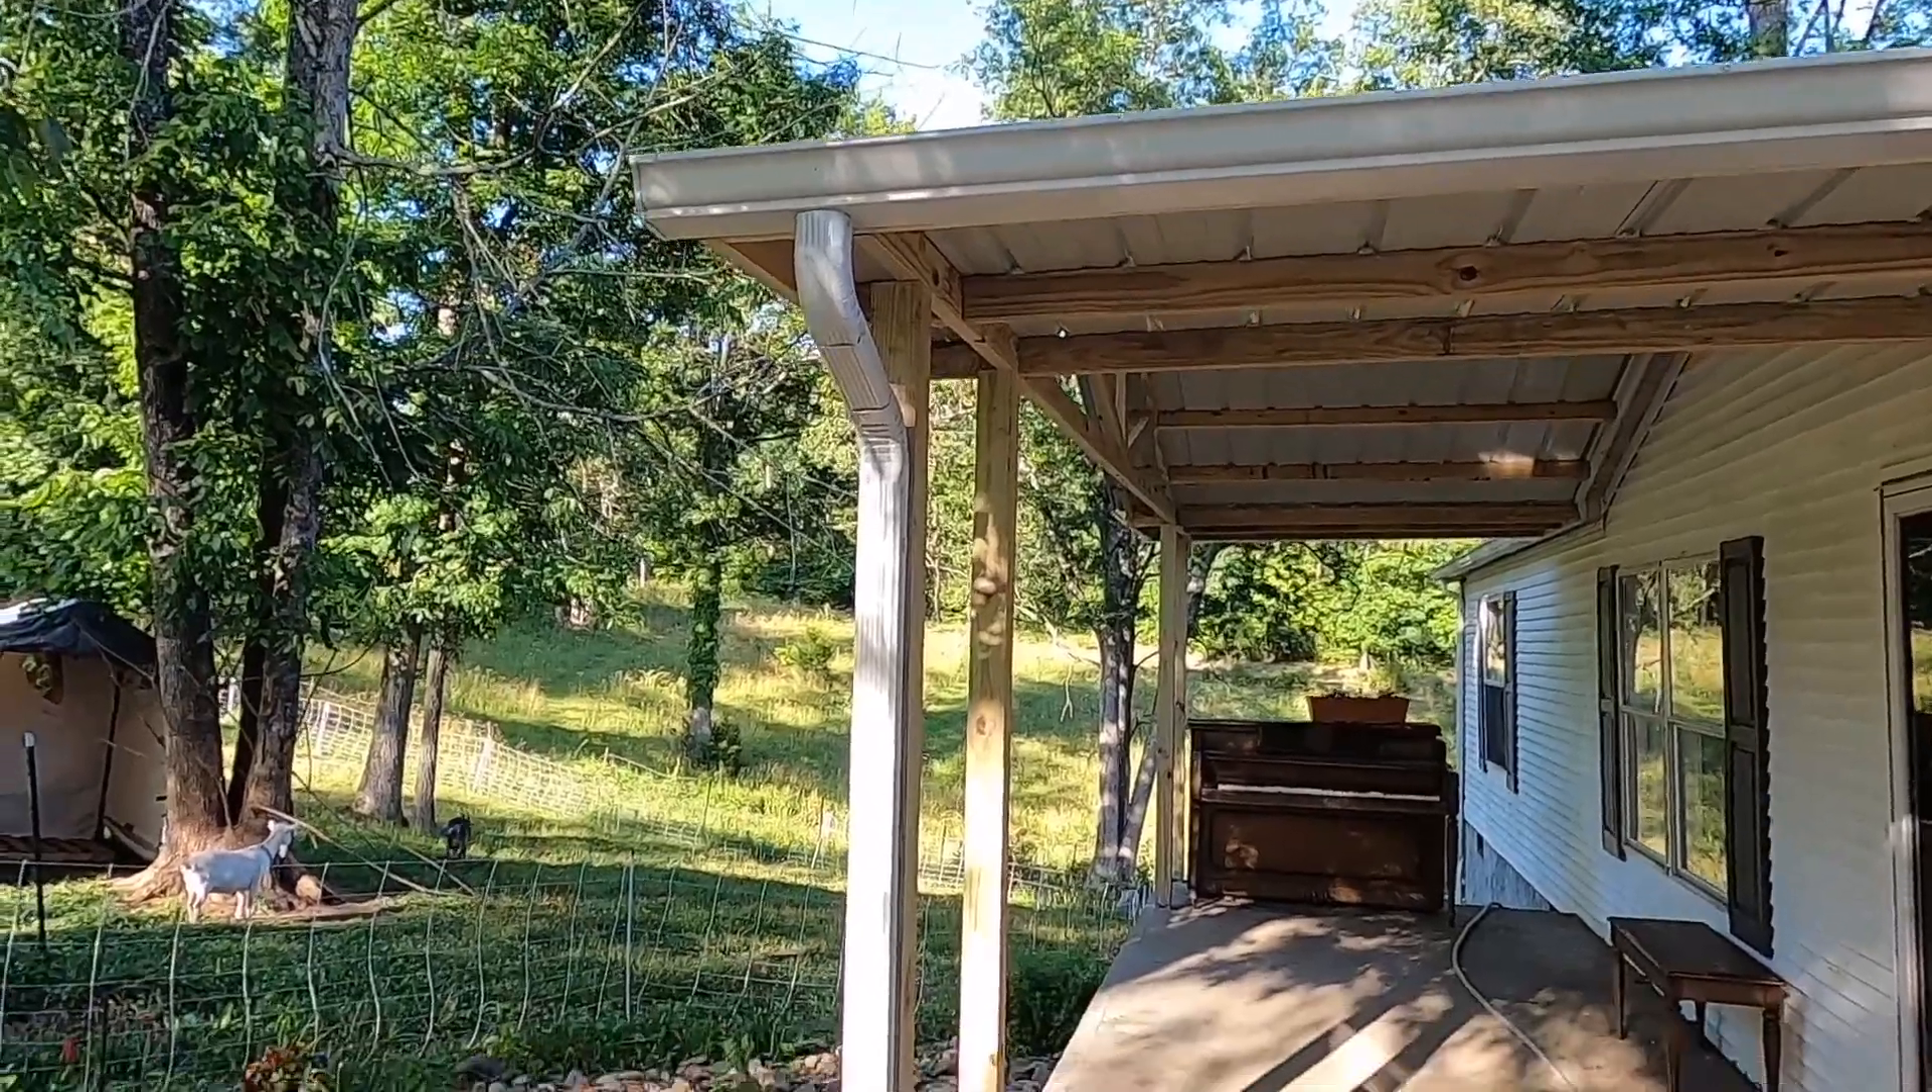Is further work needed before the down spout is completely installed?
No.